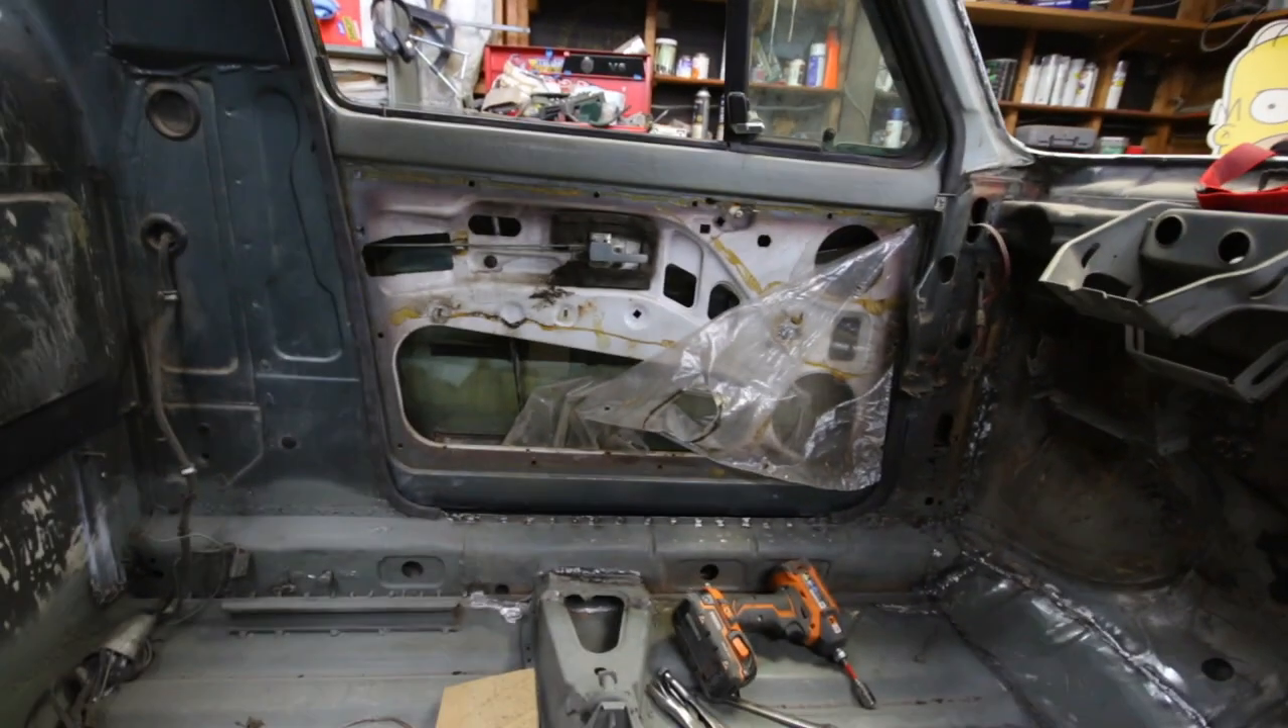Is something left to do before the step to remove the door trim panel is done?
No.